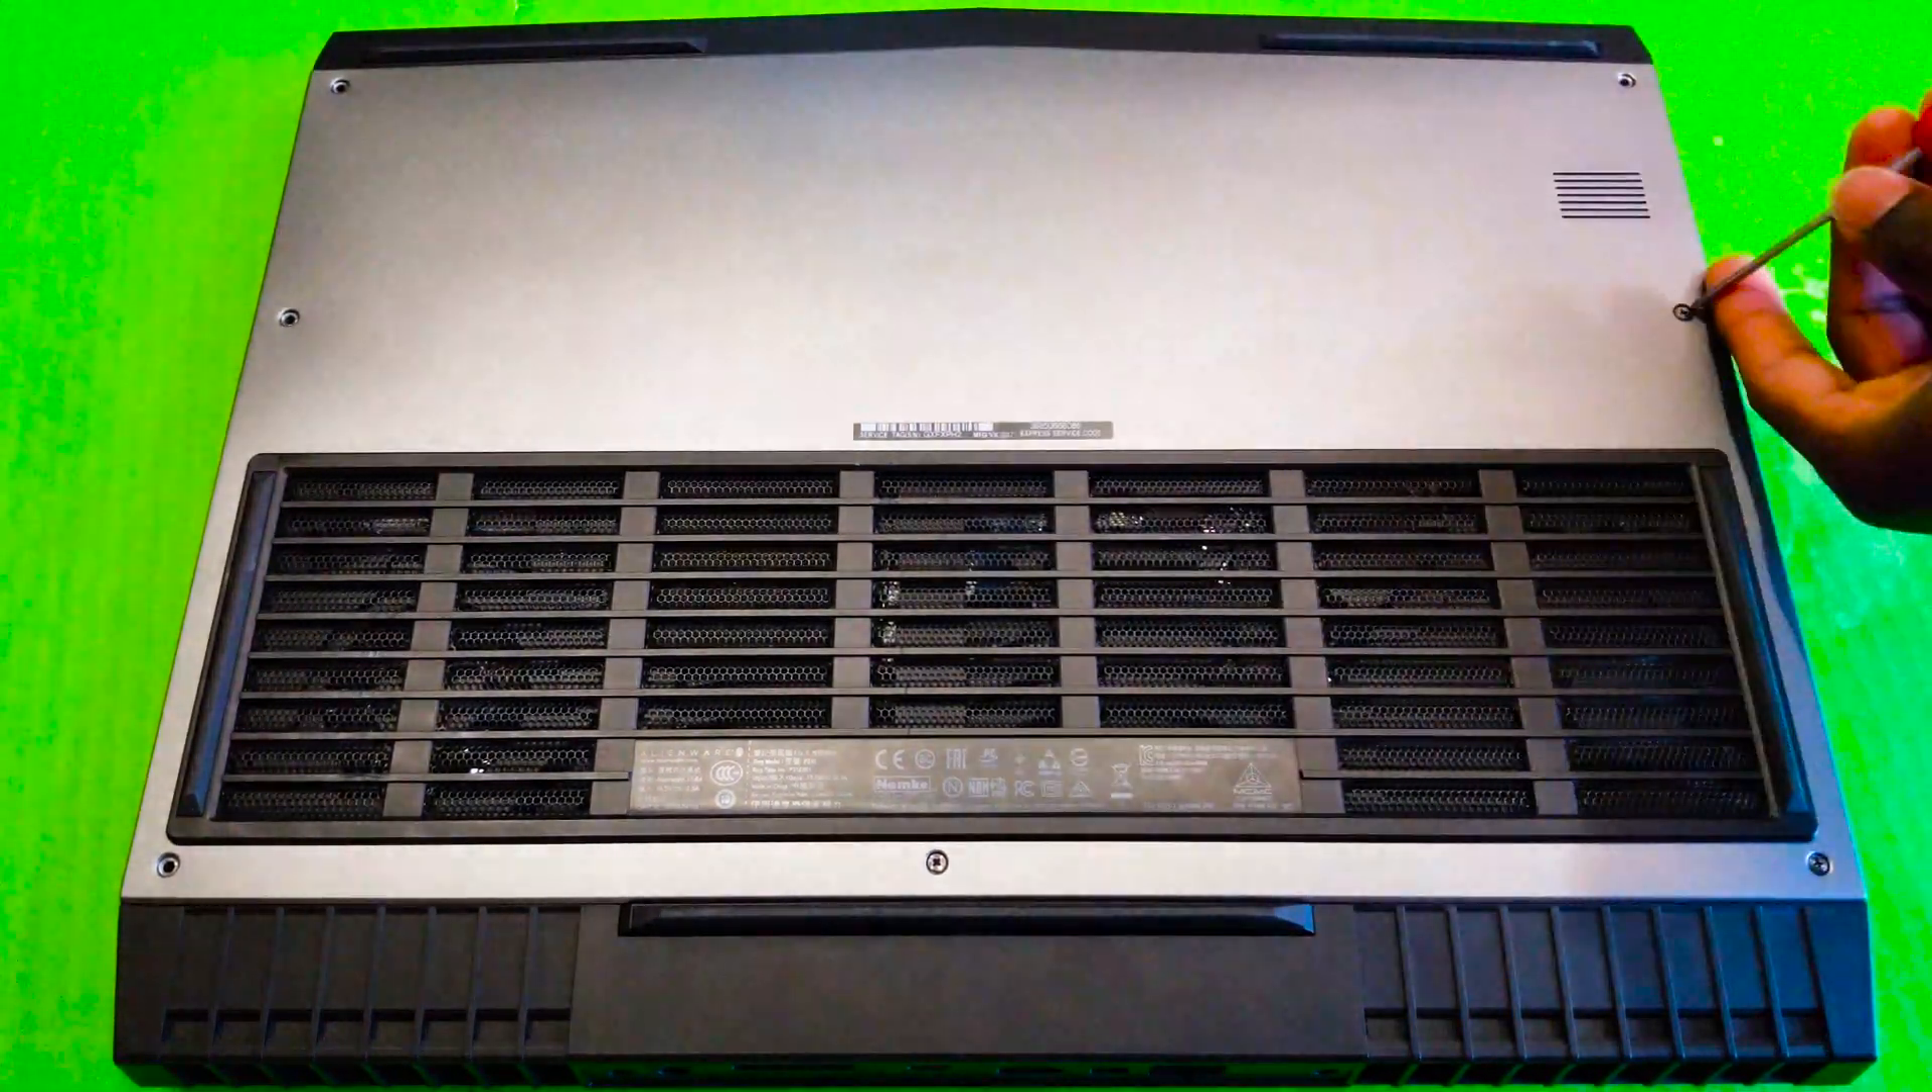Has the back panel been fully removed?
No.